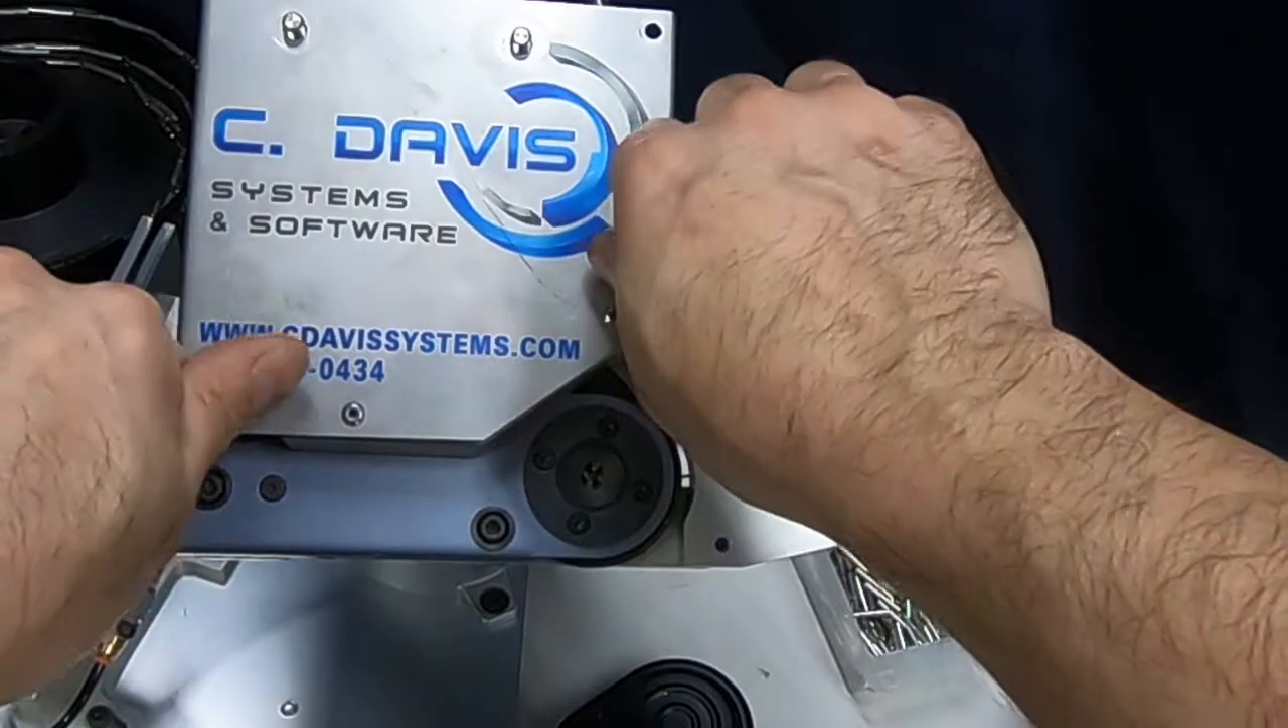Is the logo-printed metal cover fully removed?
No.